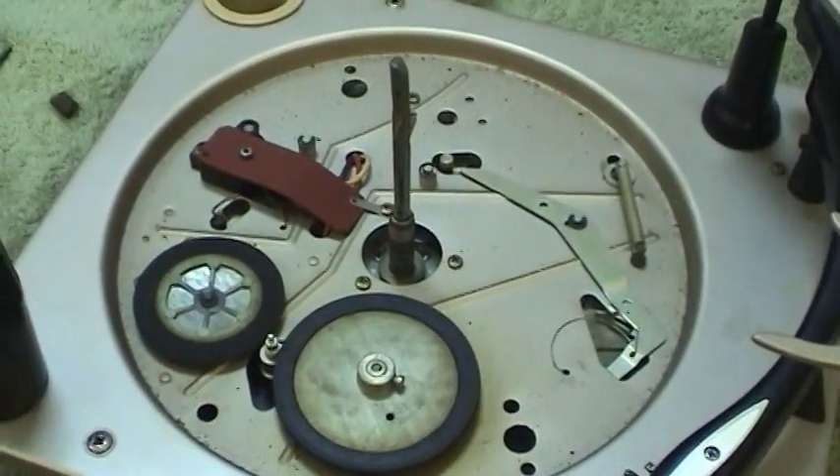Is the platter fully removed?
Yes.